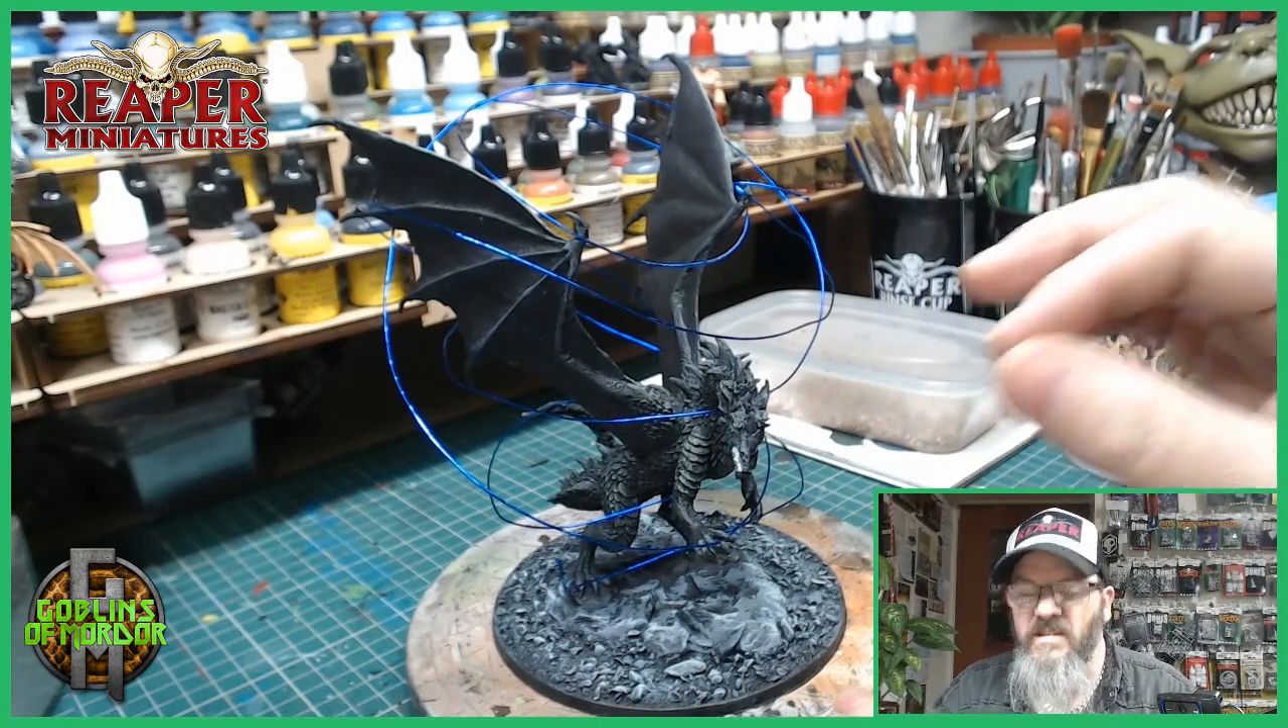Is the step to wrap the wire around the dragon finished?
Yes.